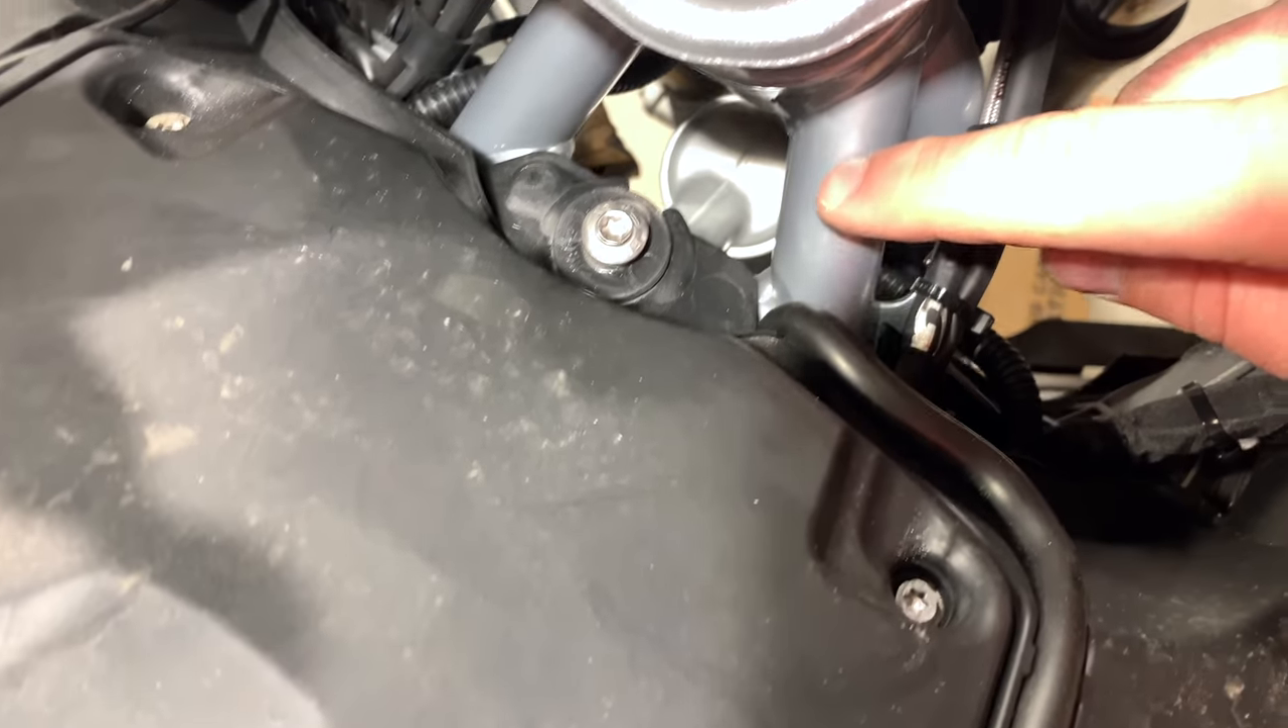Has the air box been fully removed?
No.